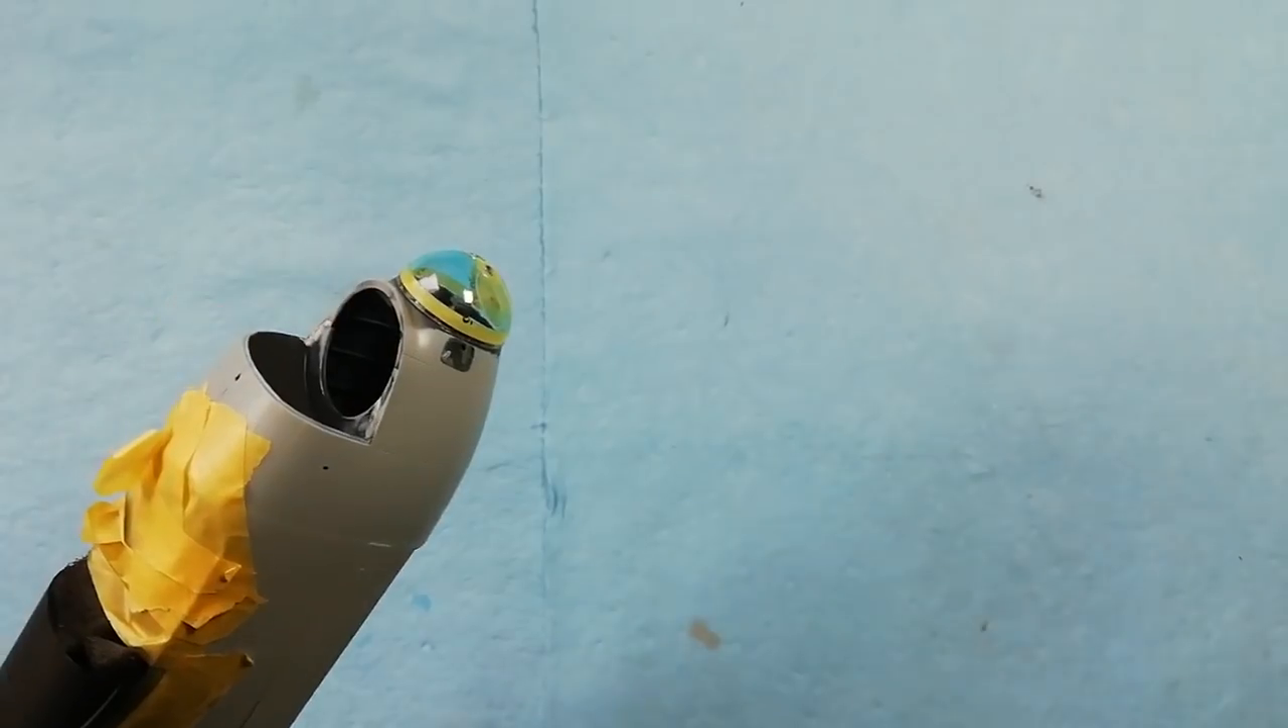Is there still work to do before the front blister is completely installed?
No.